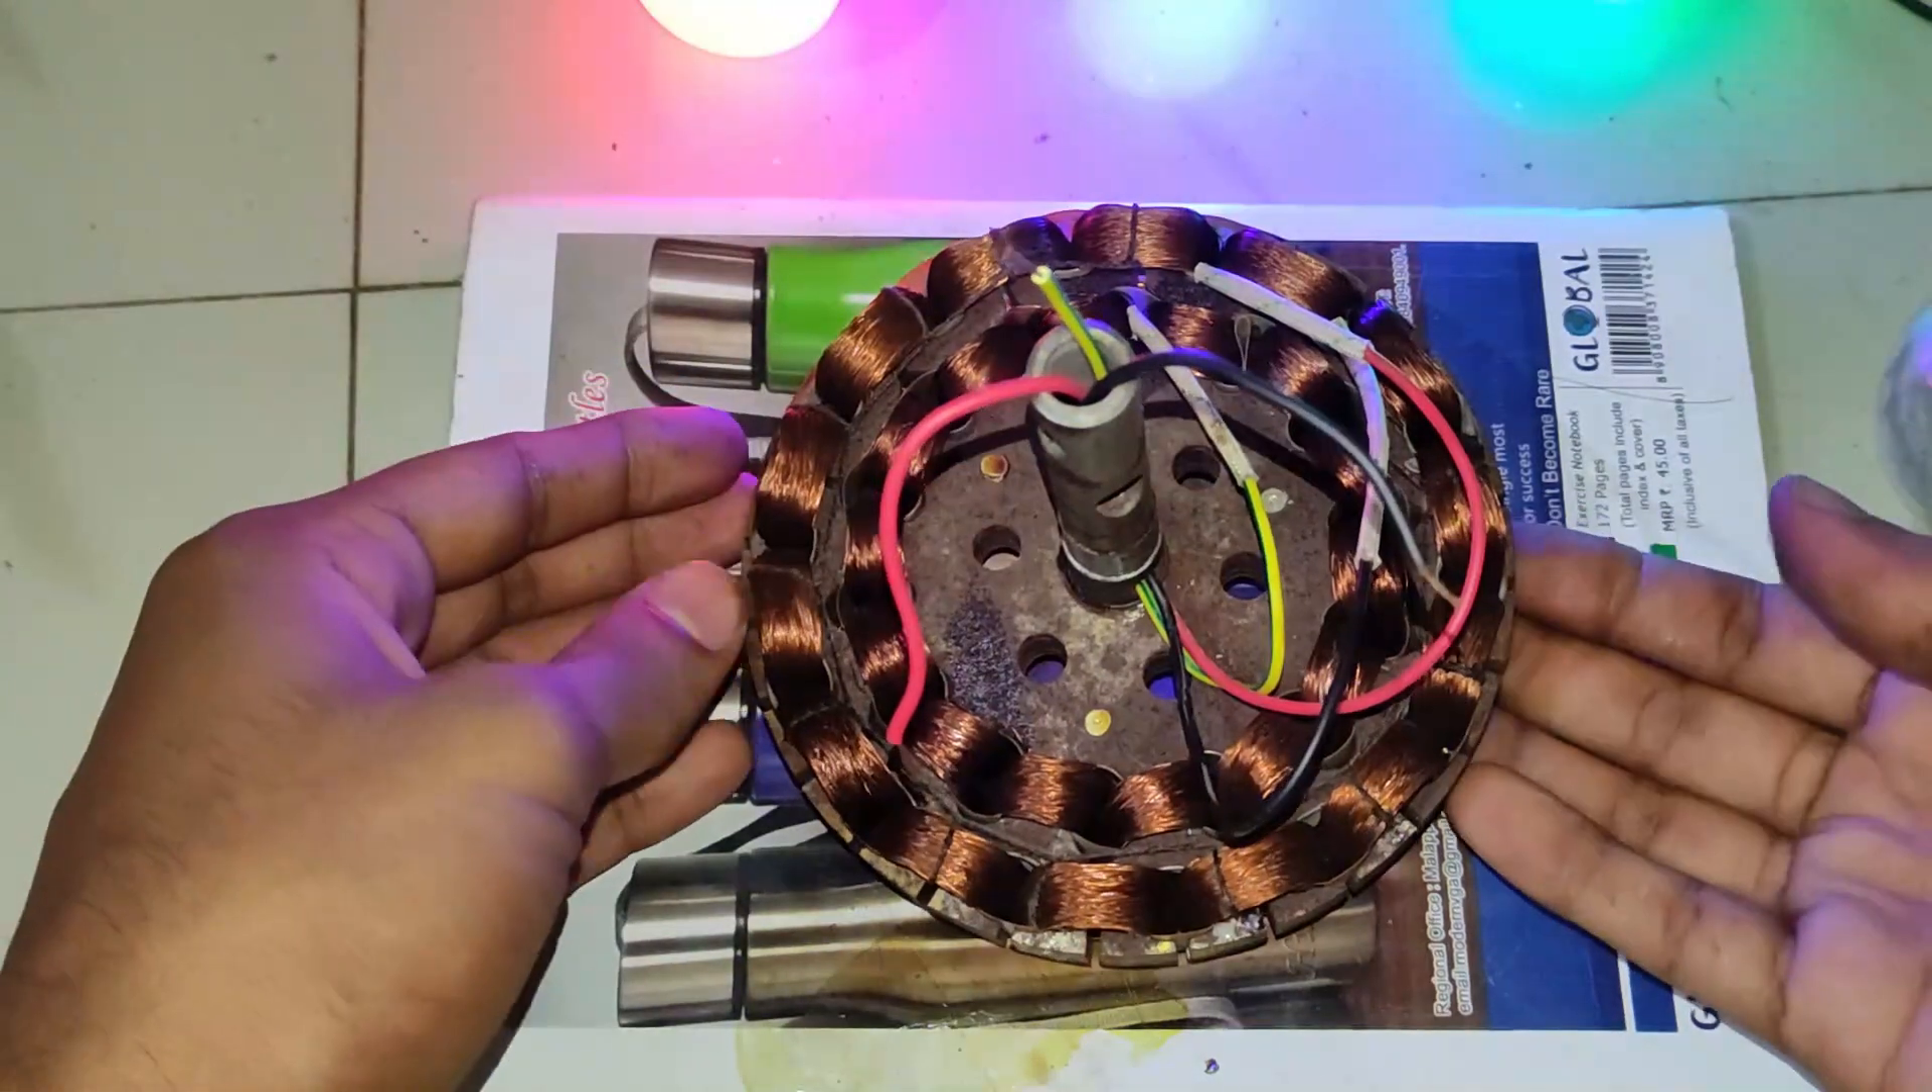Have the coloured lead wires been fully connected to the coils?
Yes.